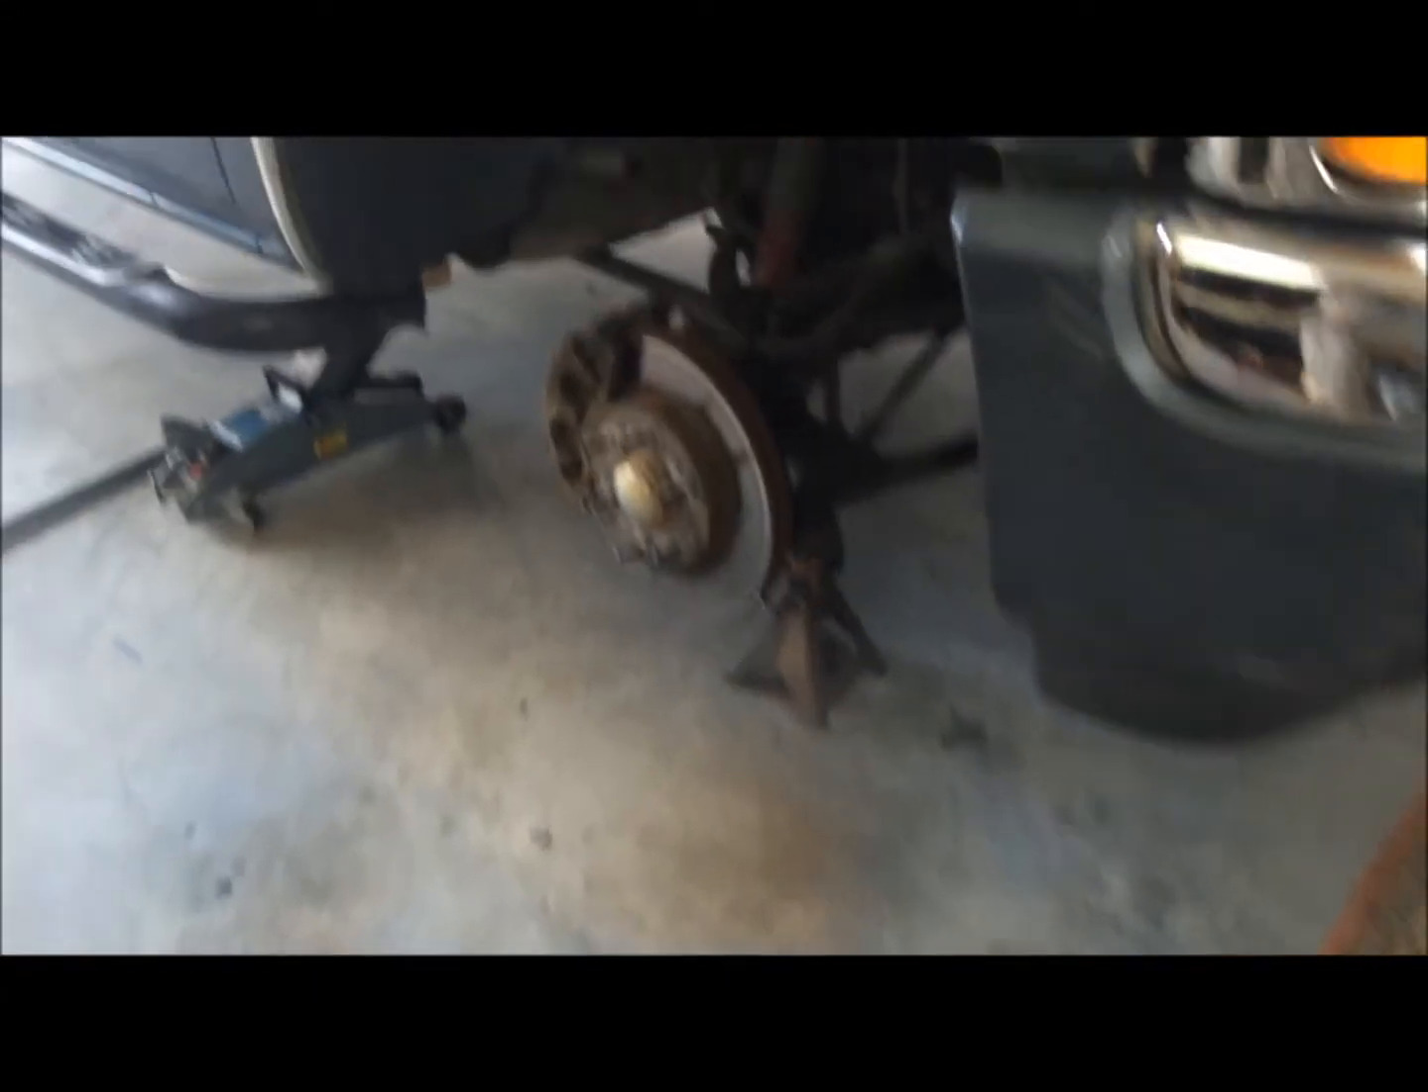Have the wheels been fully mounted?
No.